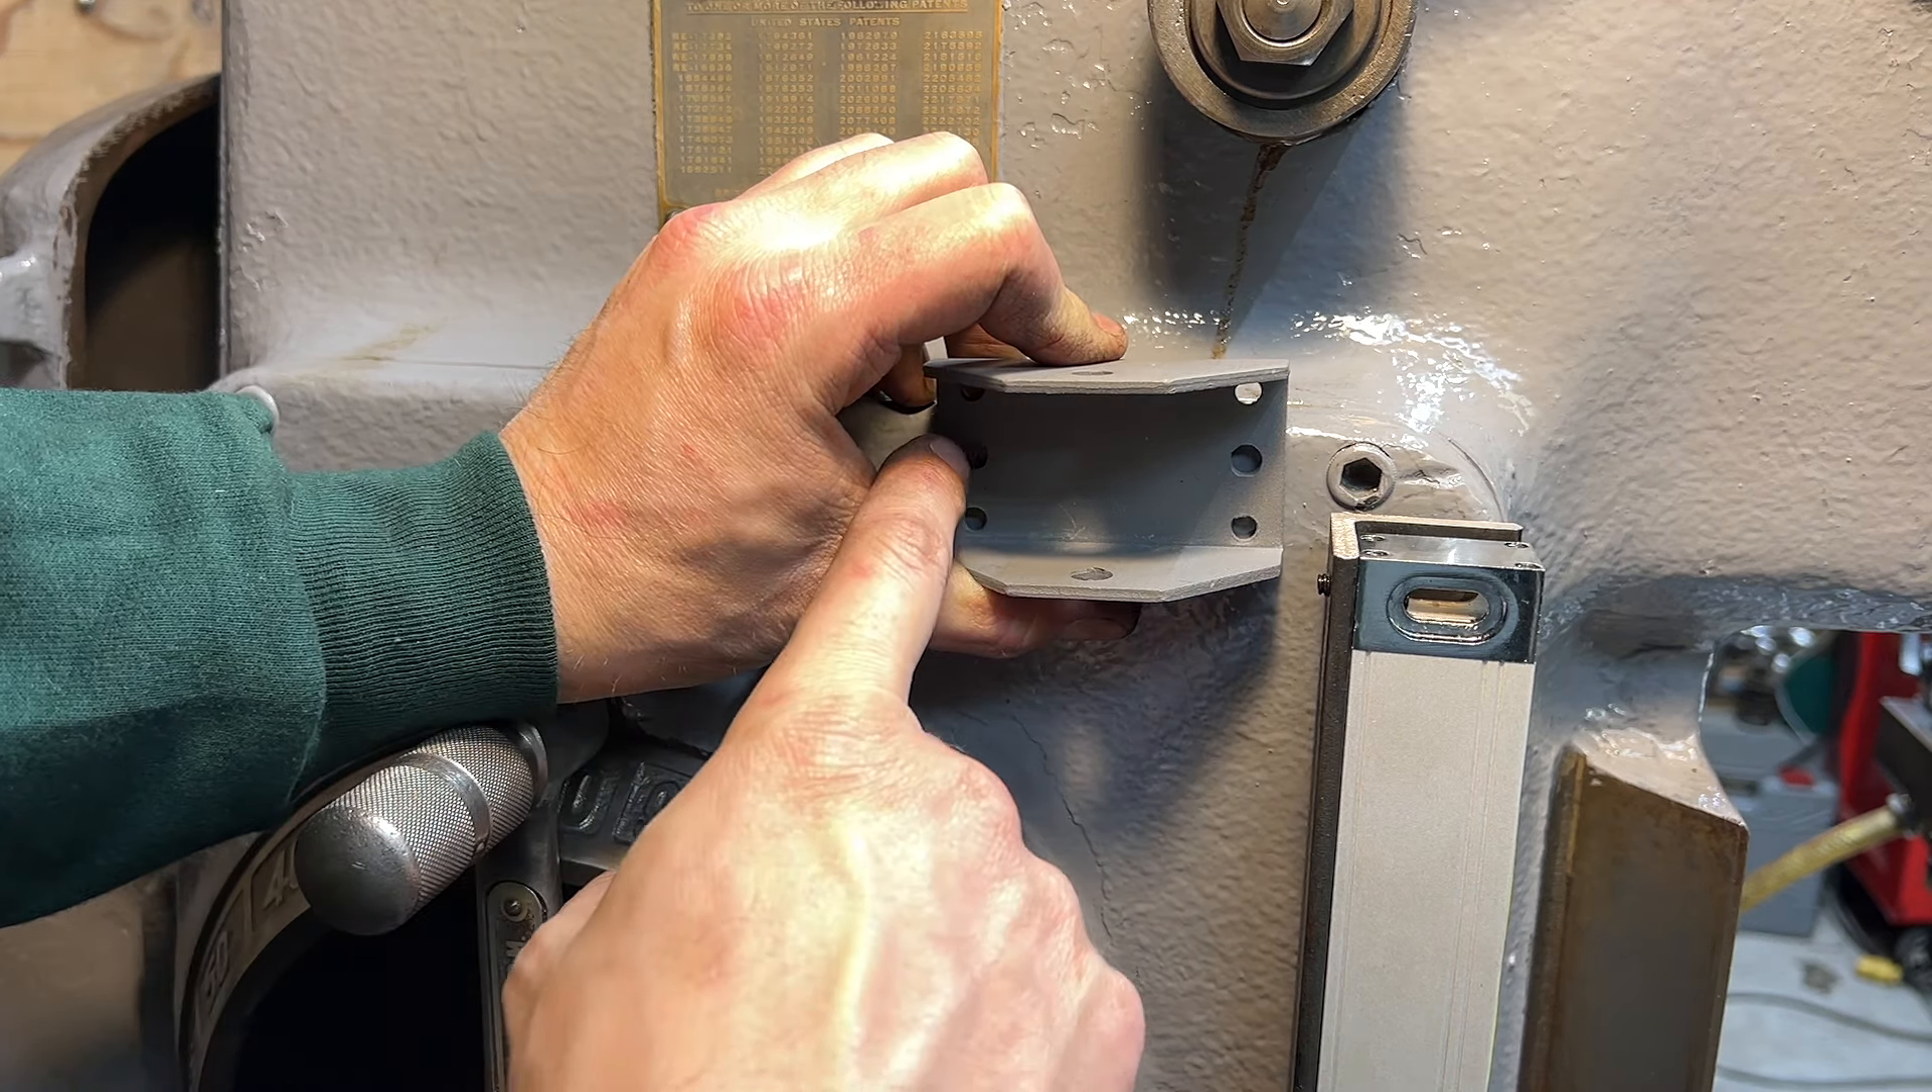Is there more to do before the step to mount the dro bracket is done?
Yes.